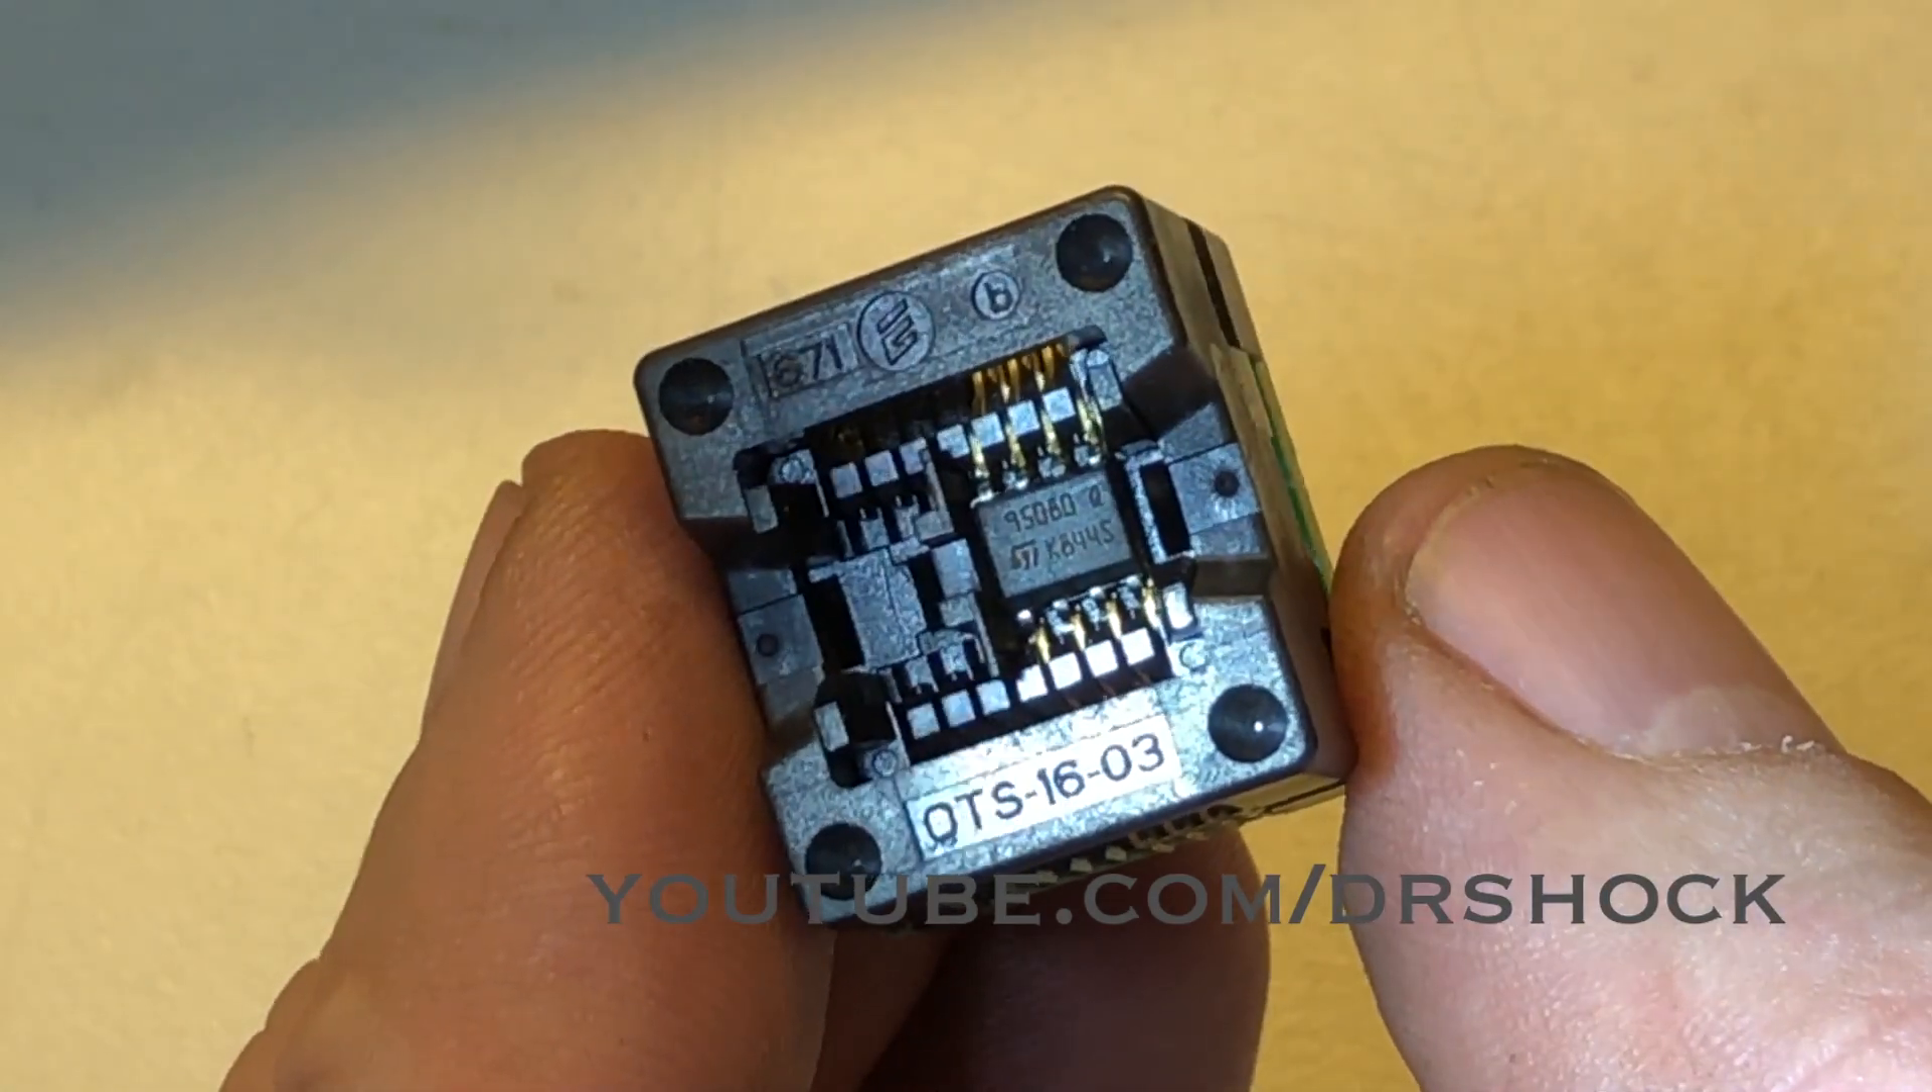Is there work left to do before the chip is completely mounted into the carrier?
No.